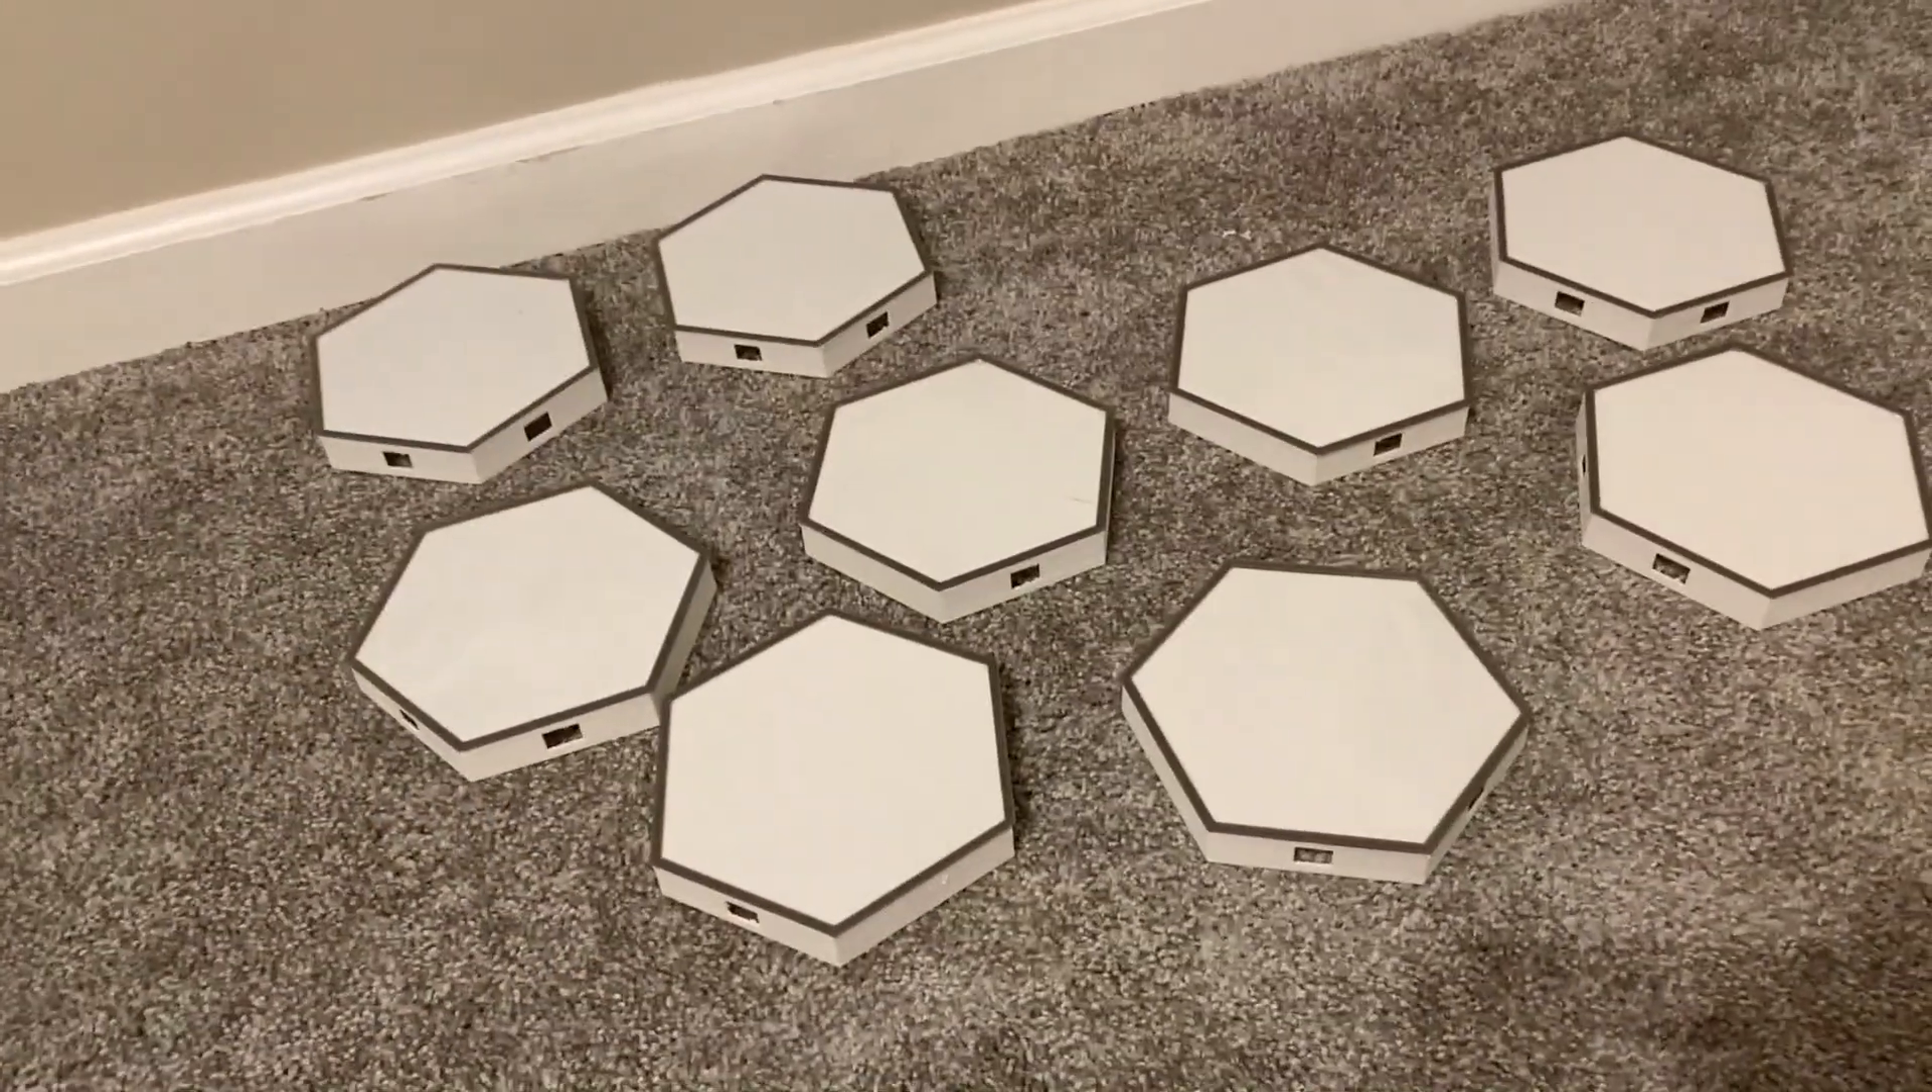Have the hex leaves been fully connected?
No.